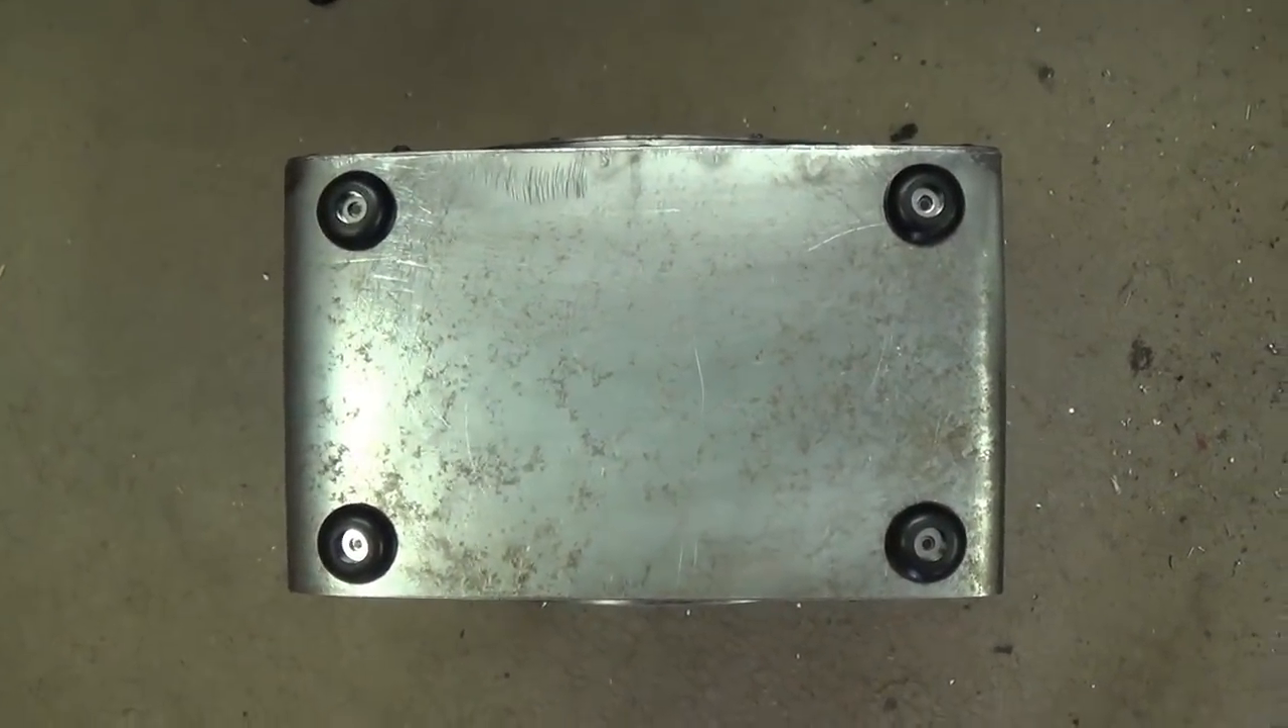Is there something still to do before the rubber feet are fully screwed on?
No.